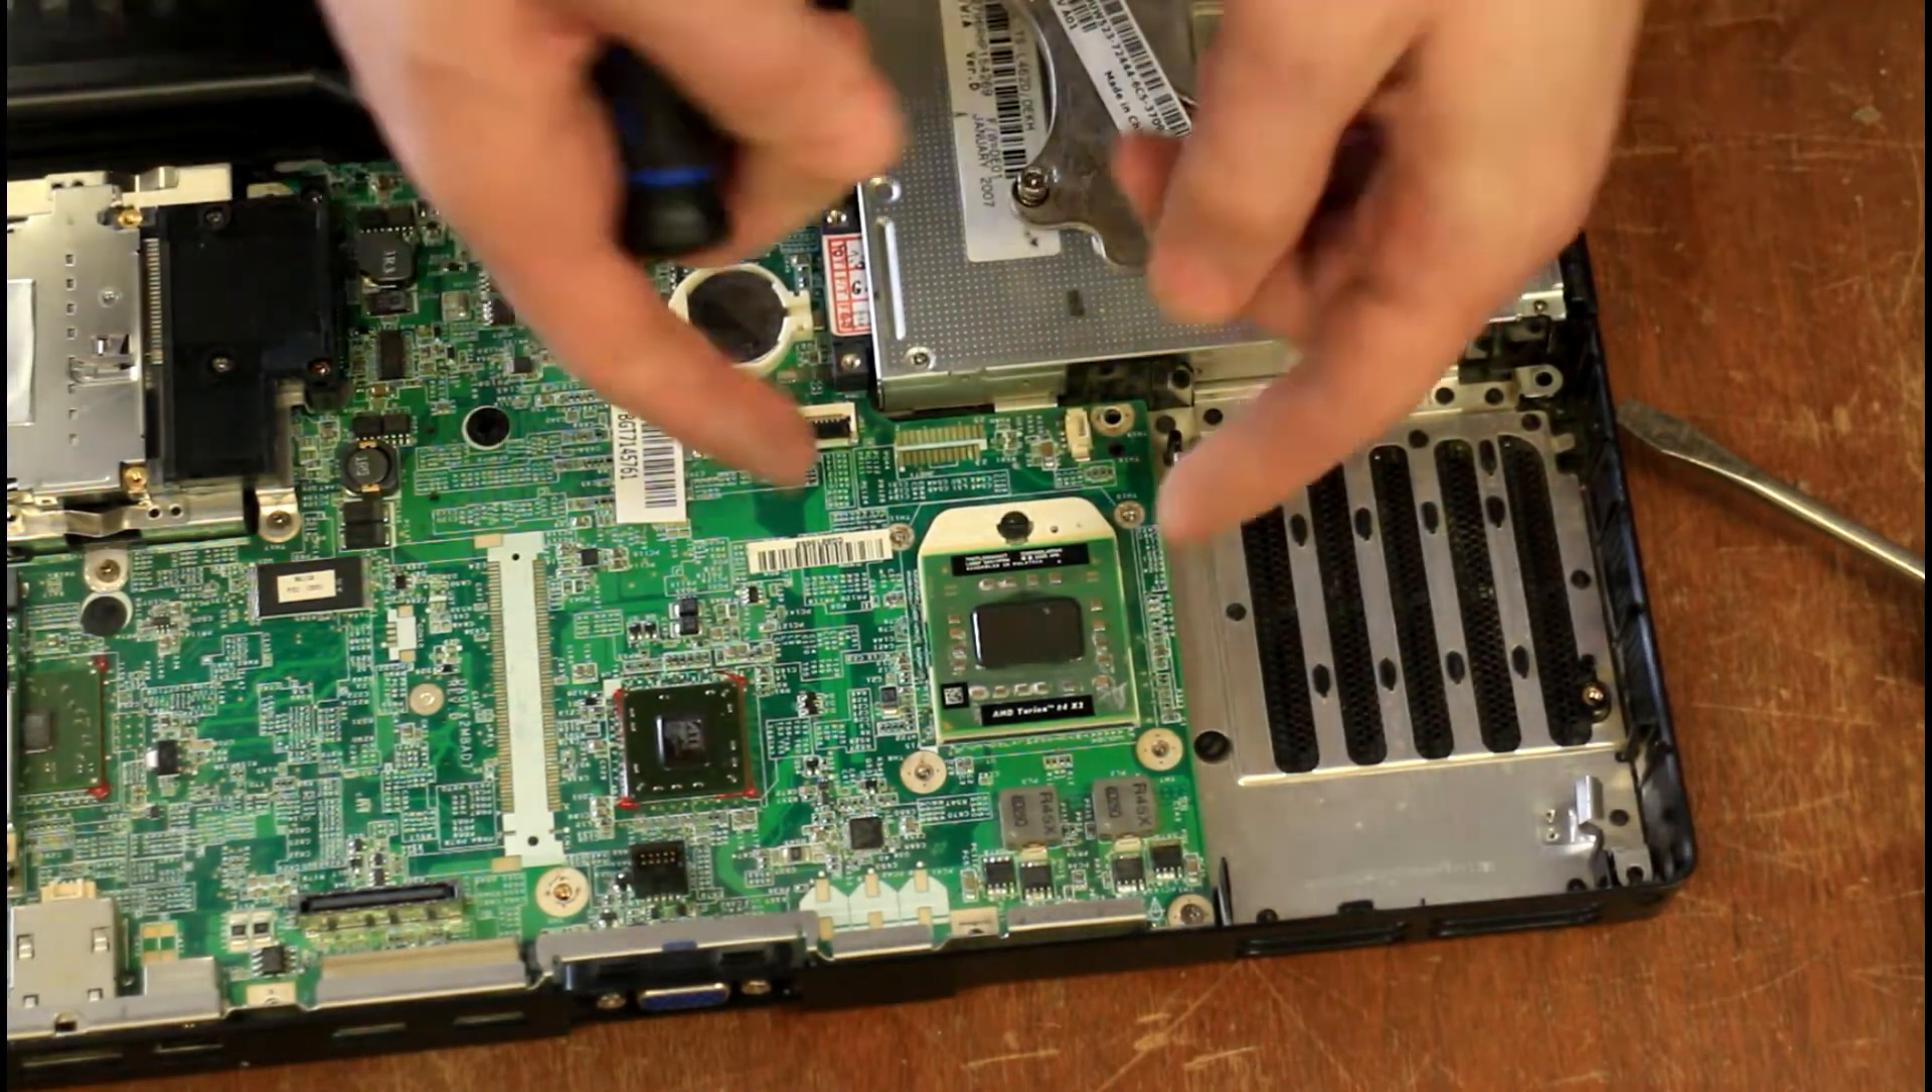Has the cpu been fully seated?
Yes.